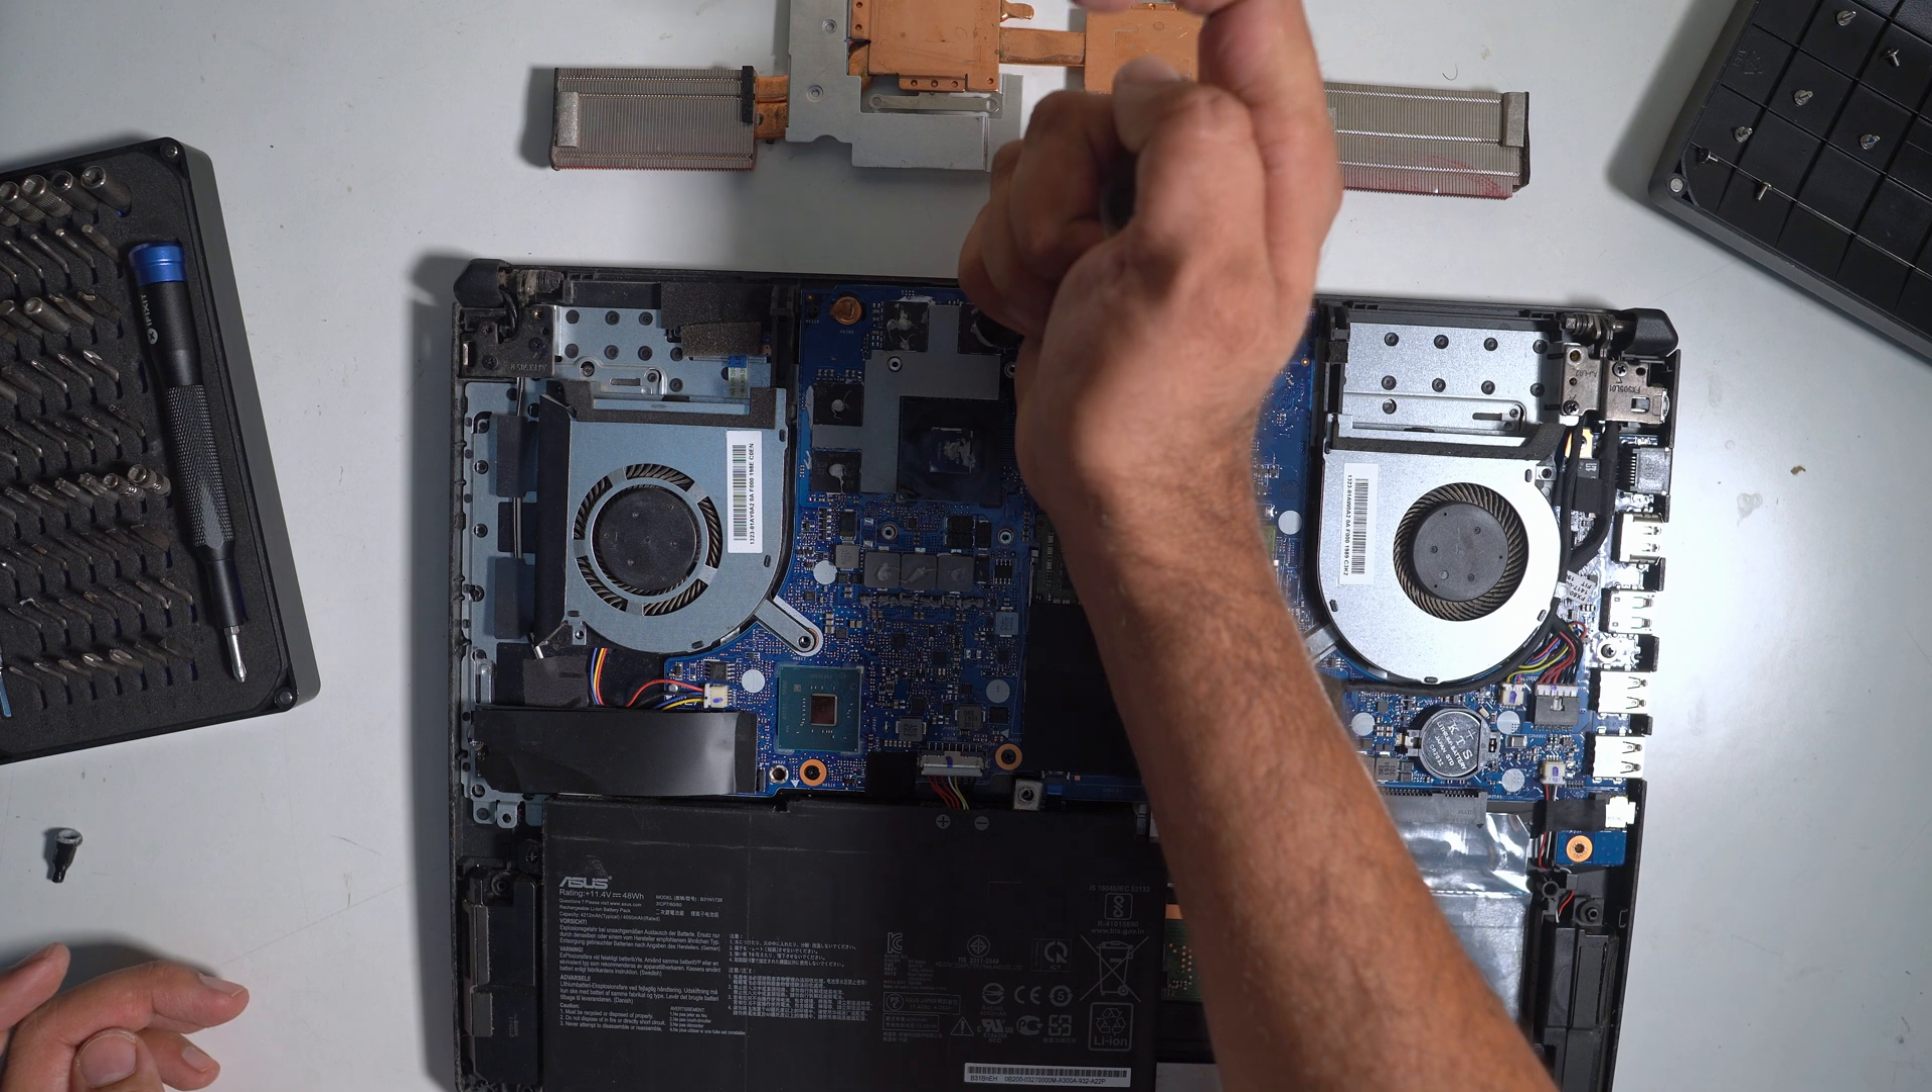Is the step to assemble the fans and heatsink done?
No.